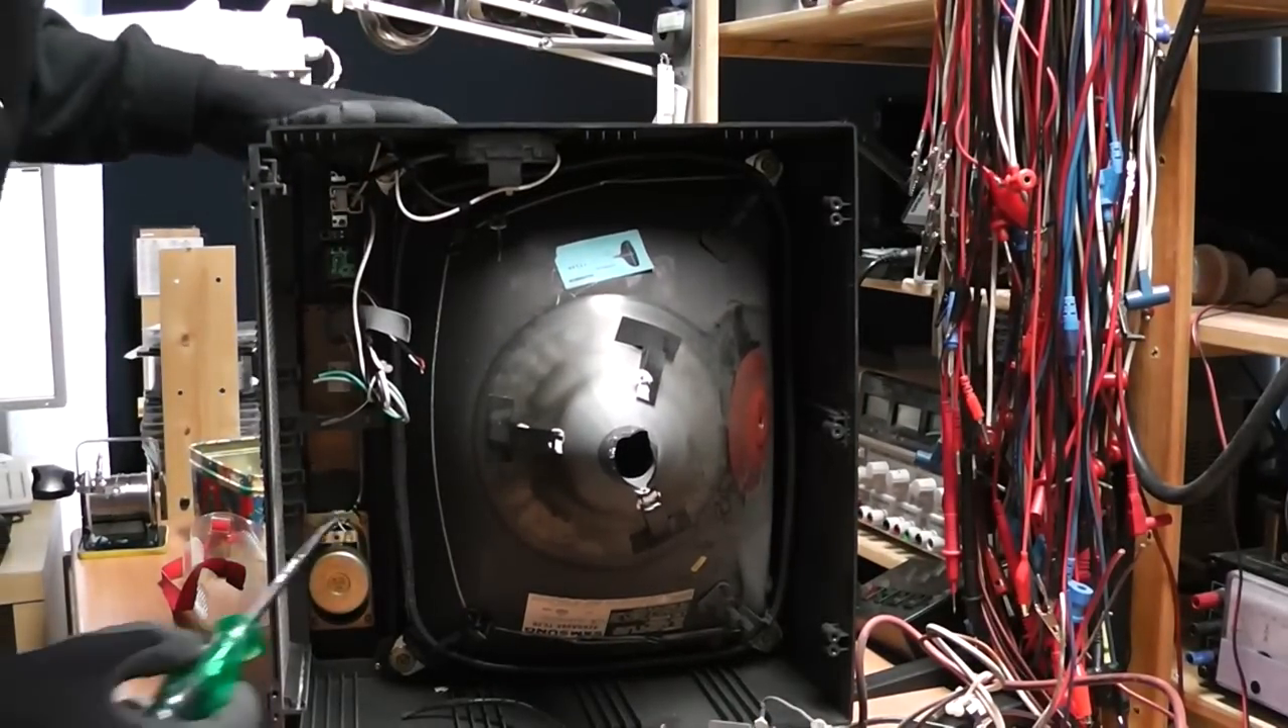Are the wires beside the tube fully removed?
No.